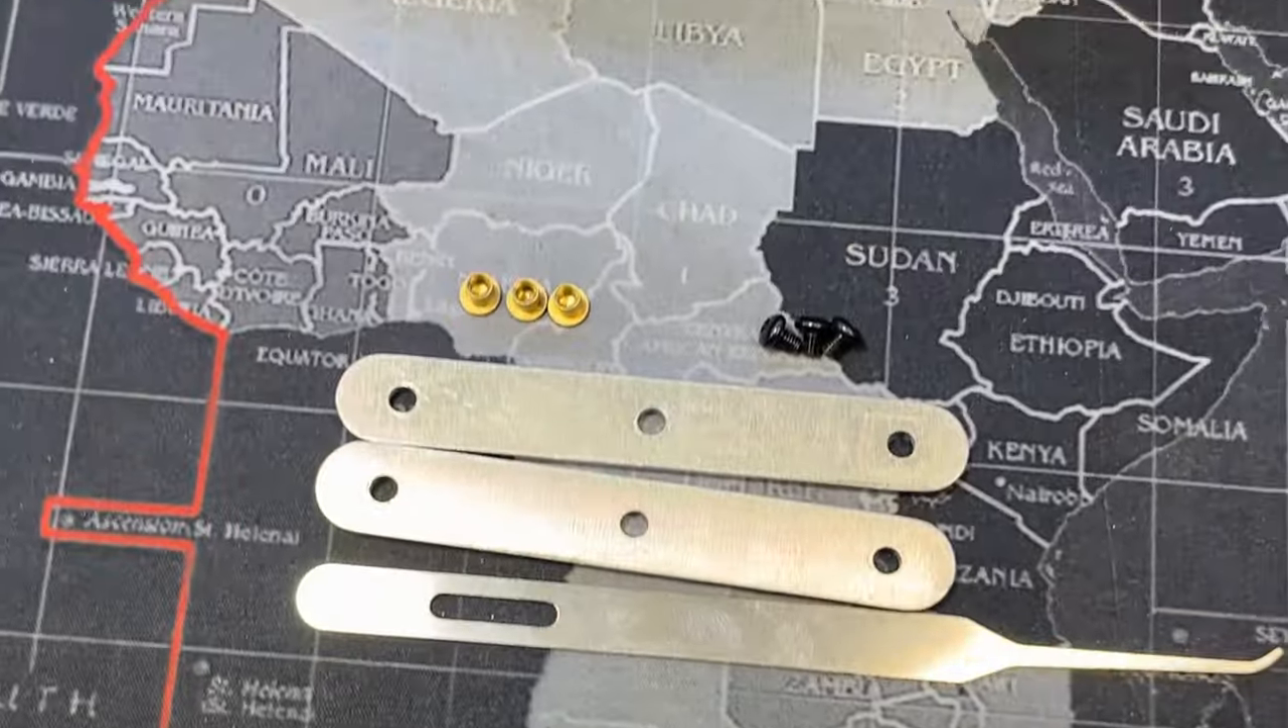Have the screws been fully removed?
Yes.